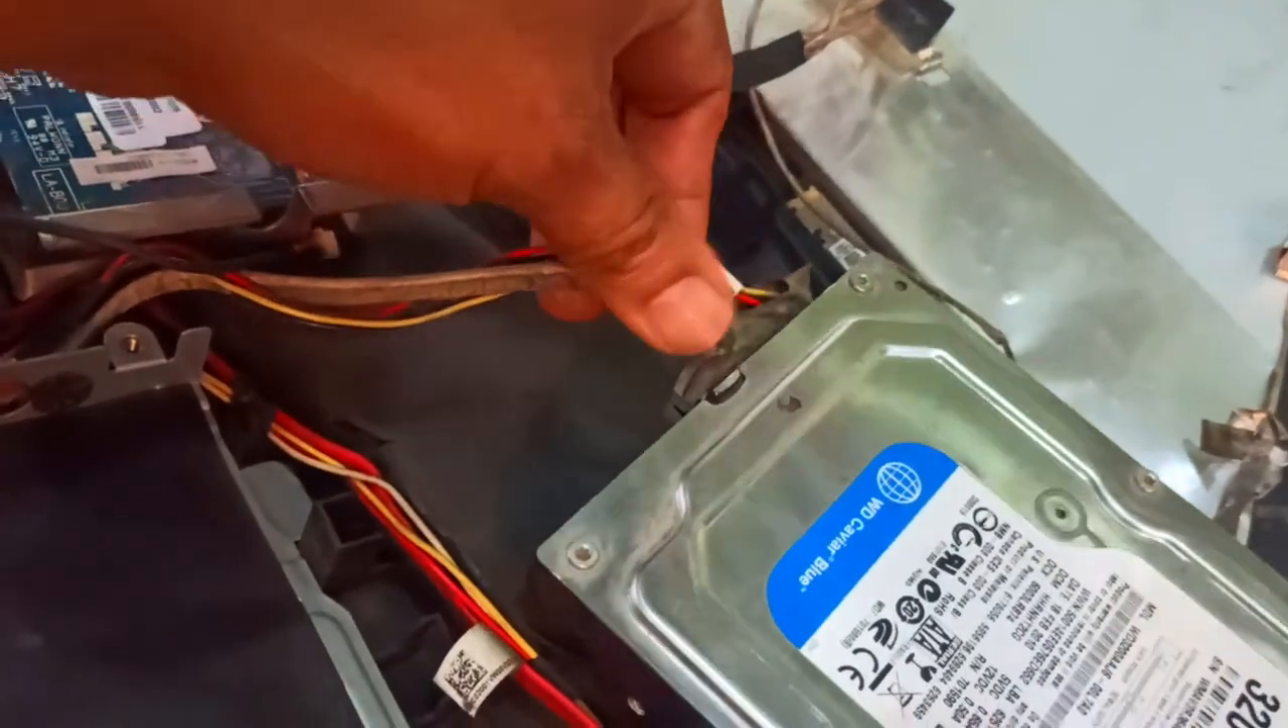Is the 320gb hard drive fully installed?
No.